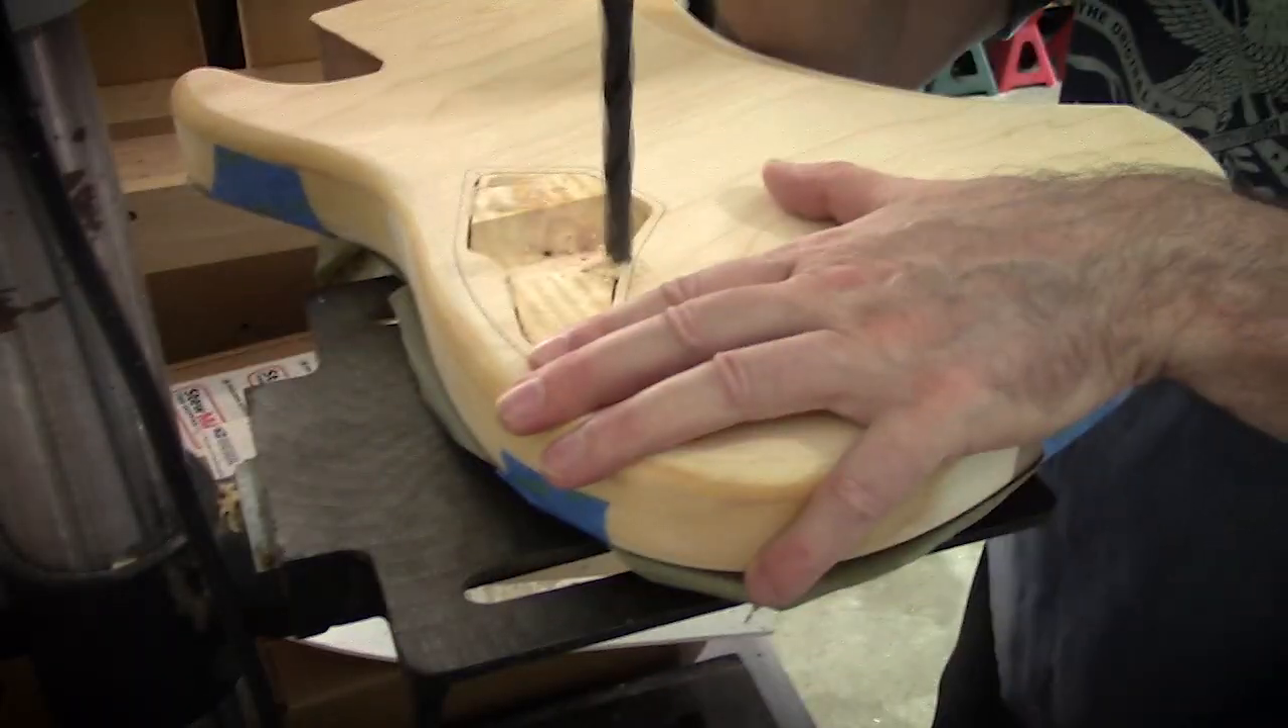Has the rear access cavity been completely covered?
No.